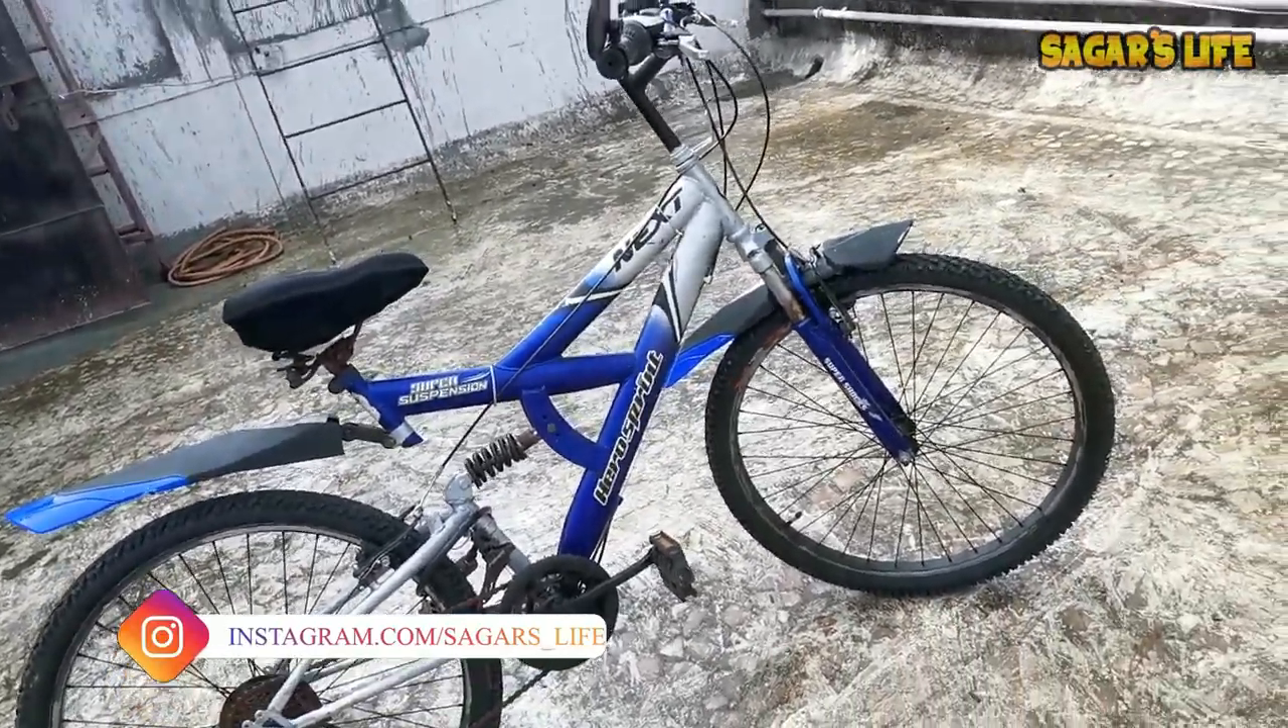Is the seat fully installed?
Yes.